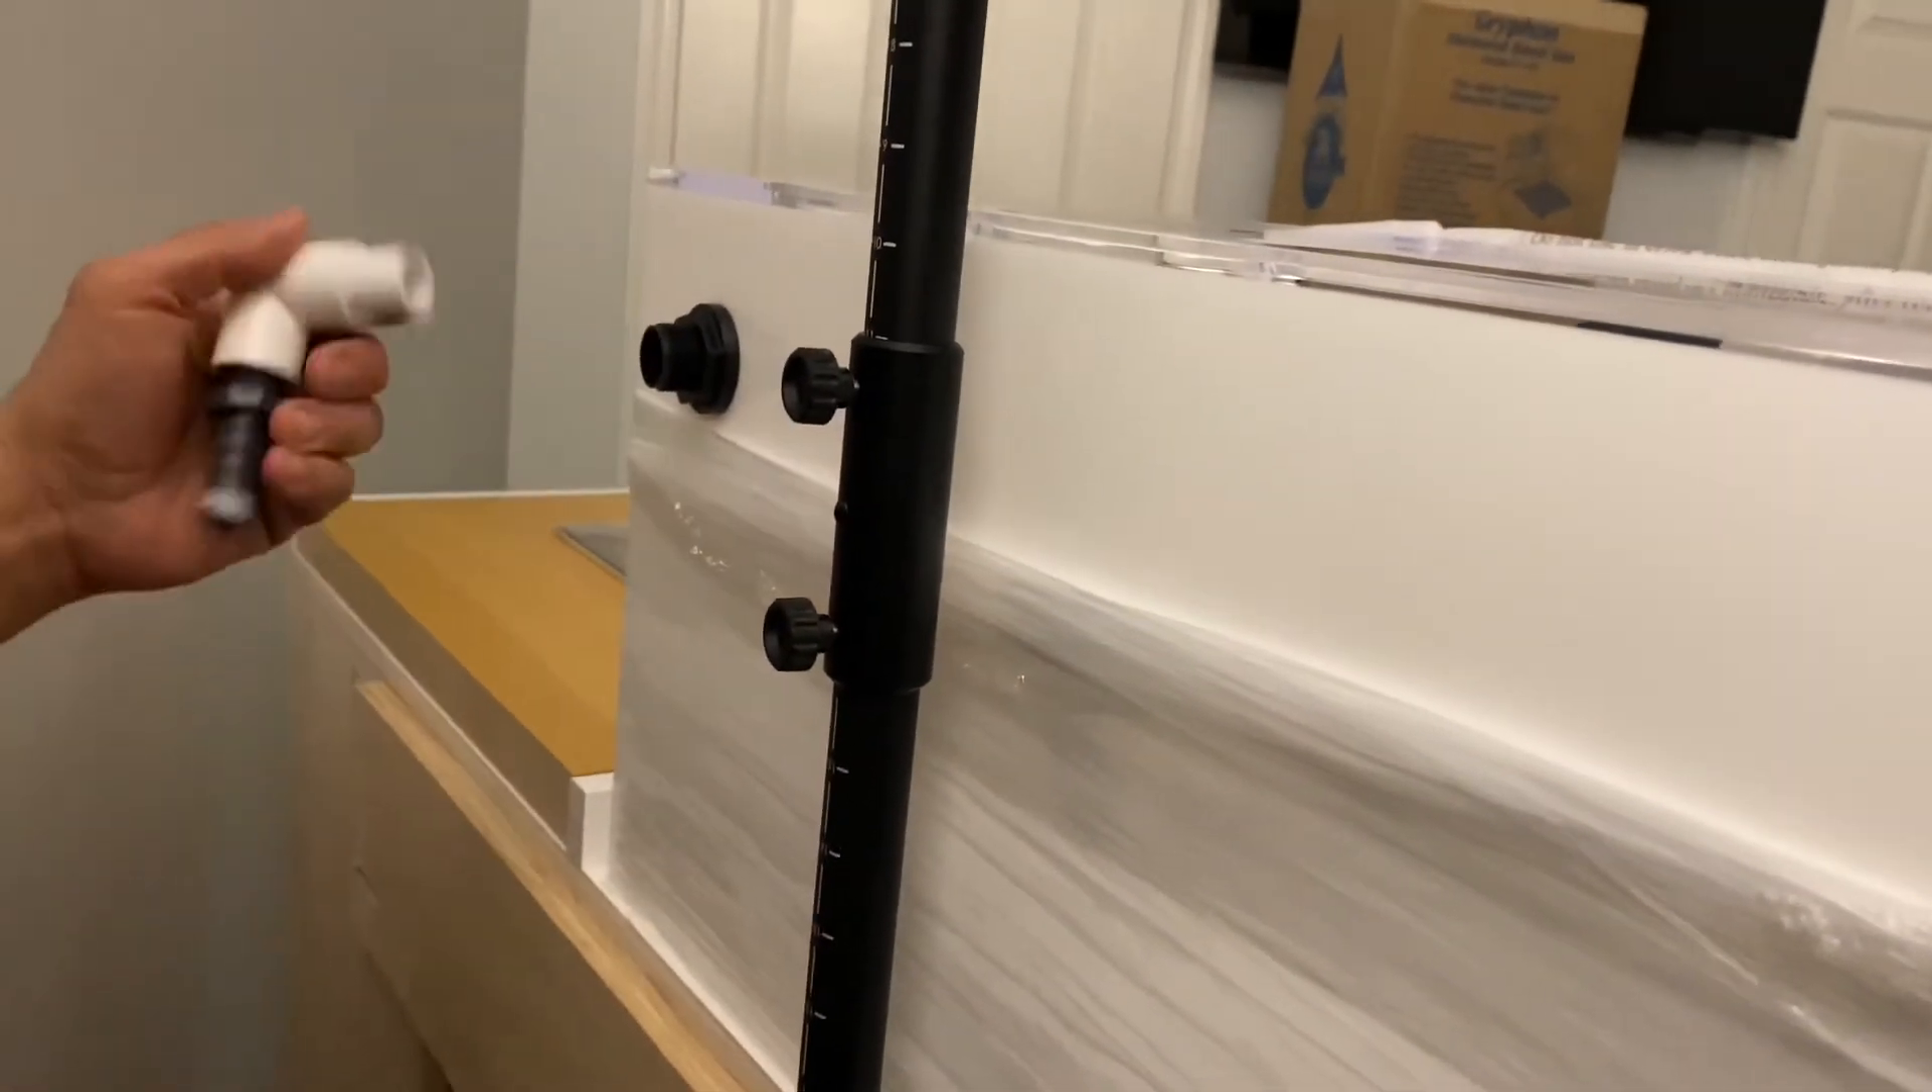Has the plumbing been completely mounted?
No.